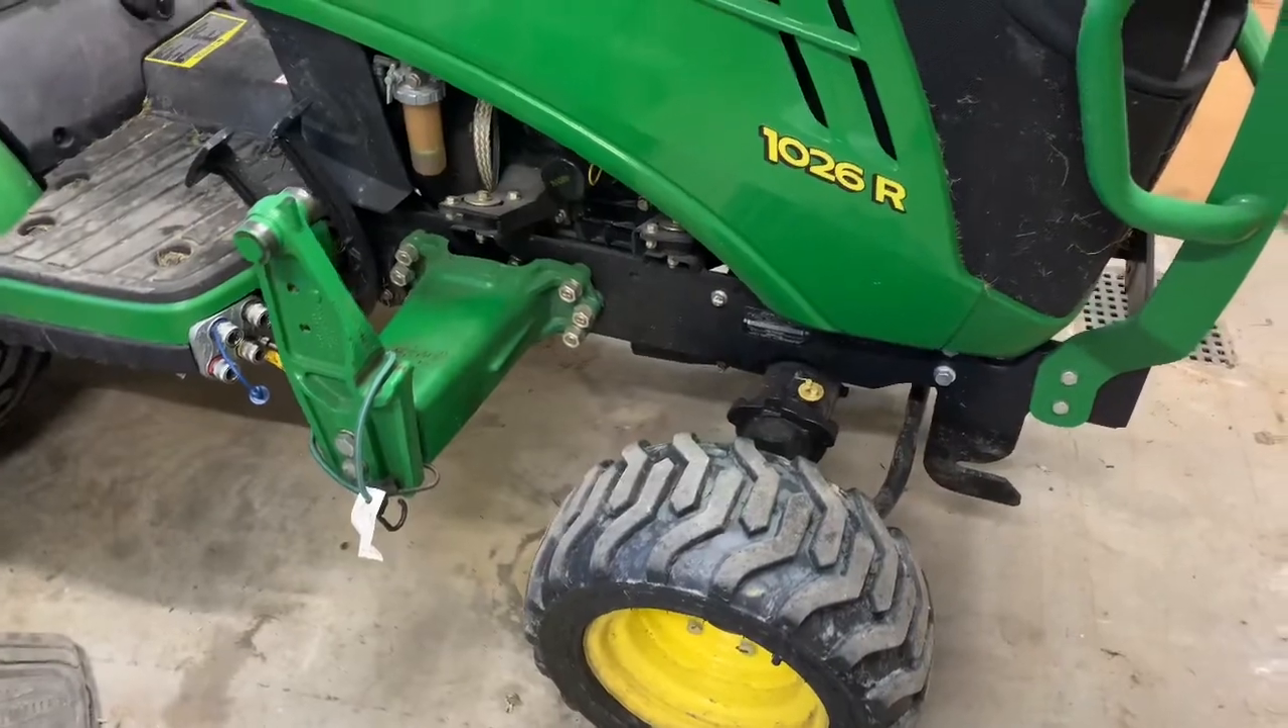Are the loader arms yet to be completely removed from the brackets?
No.